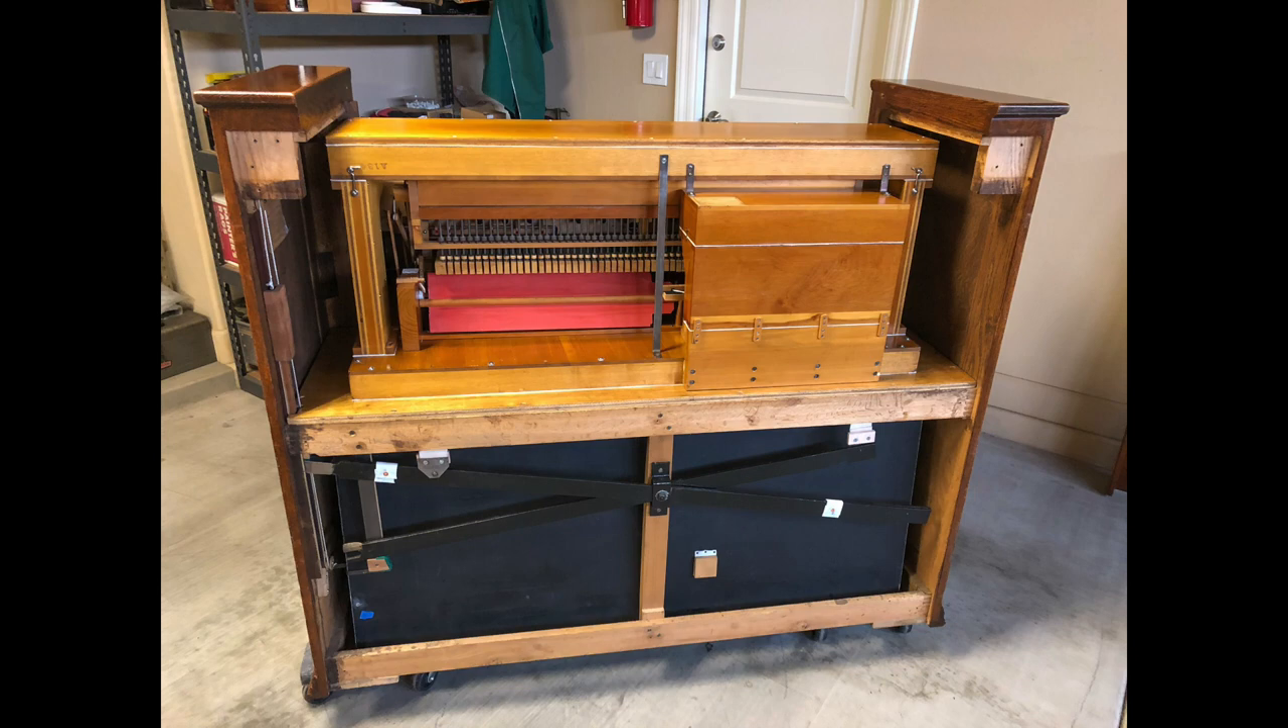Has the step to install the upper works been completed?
Yes.